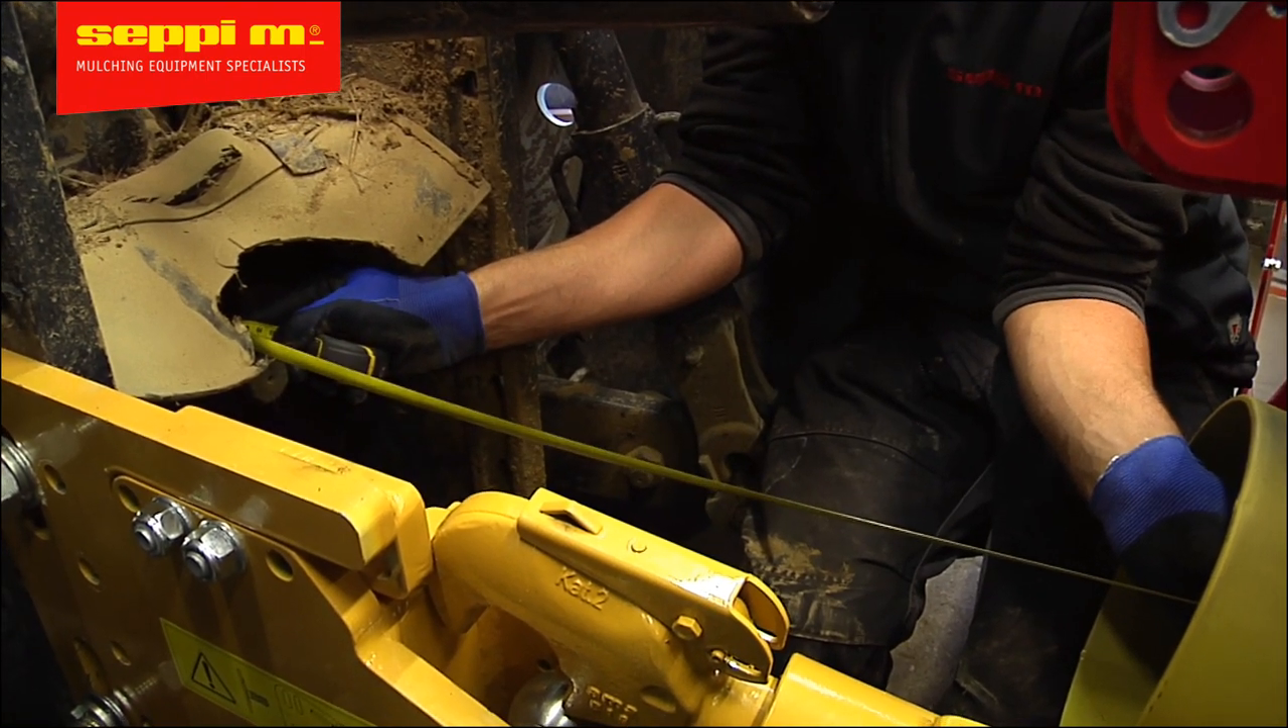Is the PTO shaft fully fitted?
No.